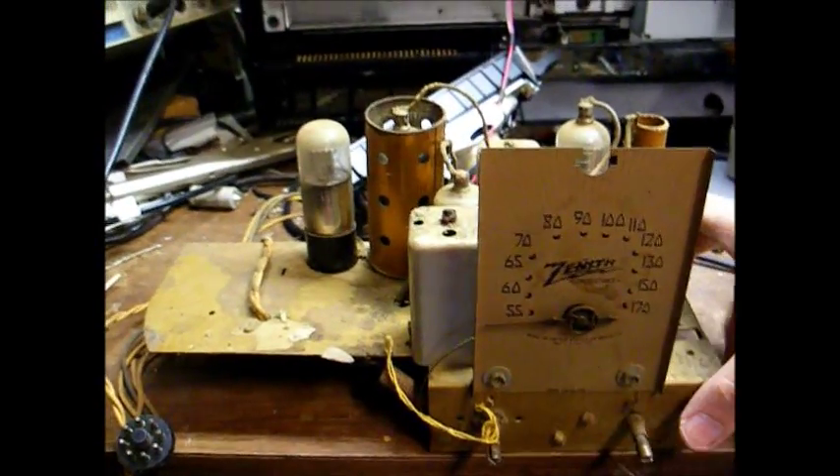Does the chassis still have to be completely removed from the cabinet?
No.